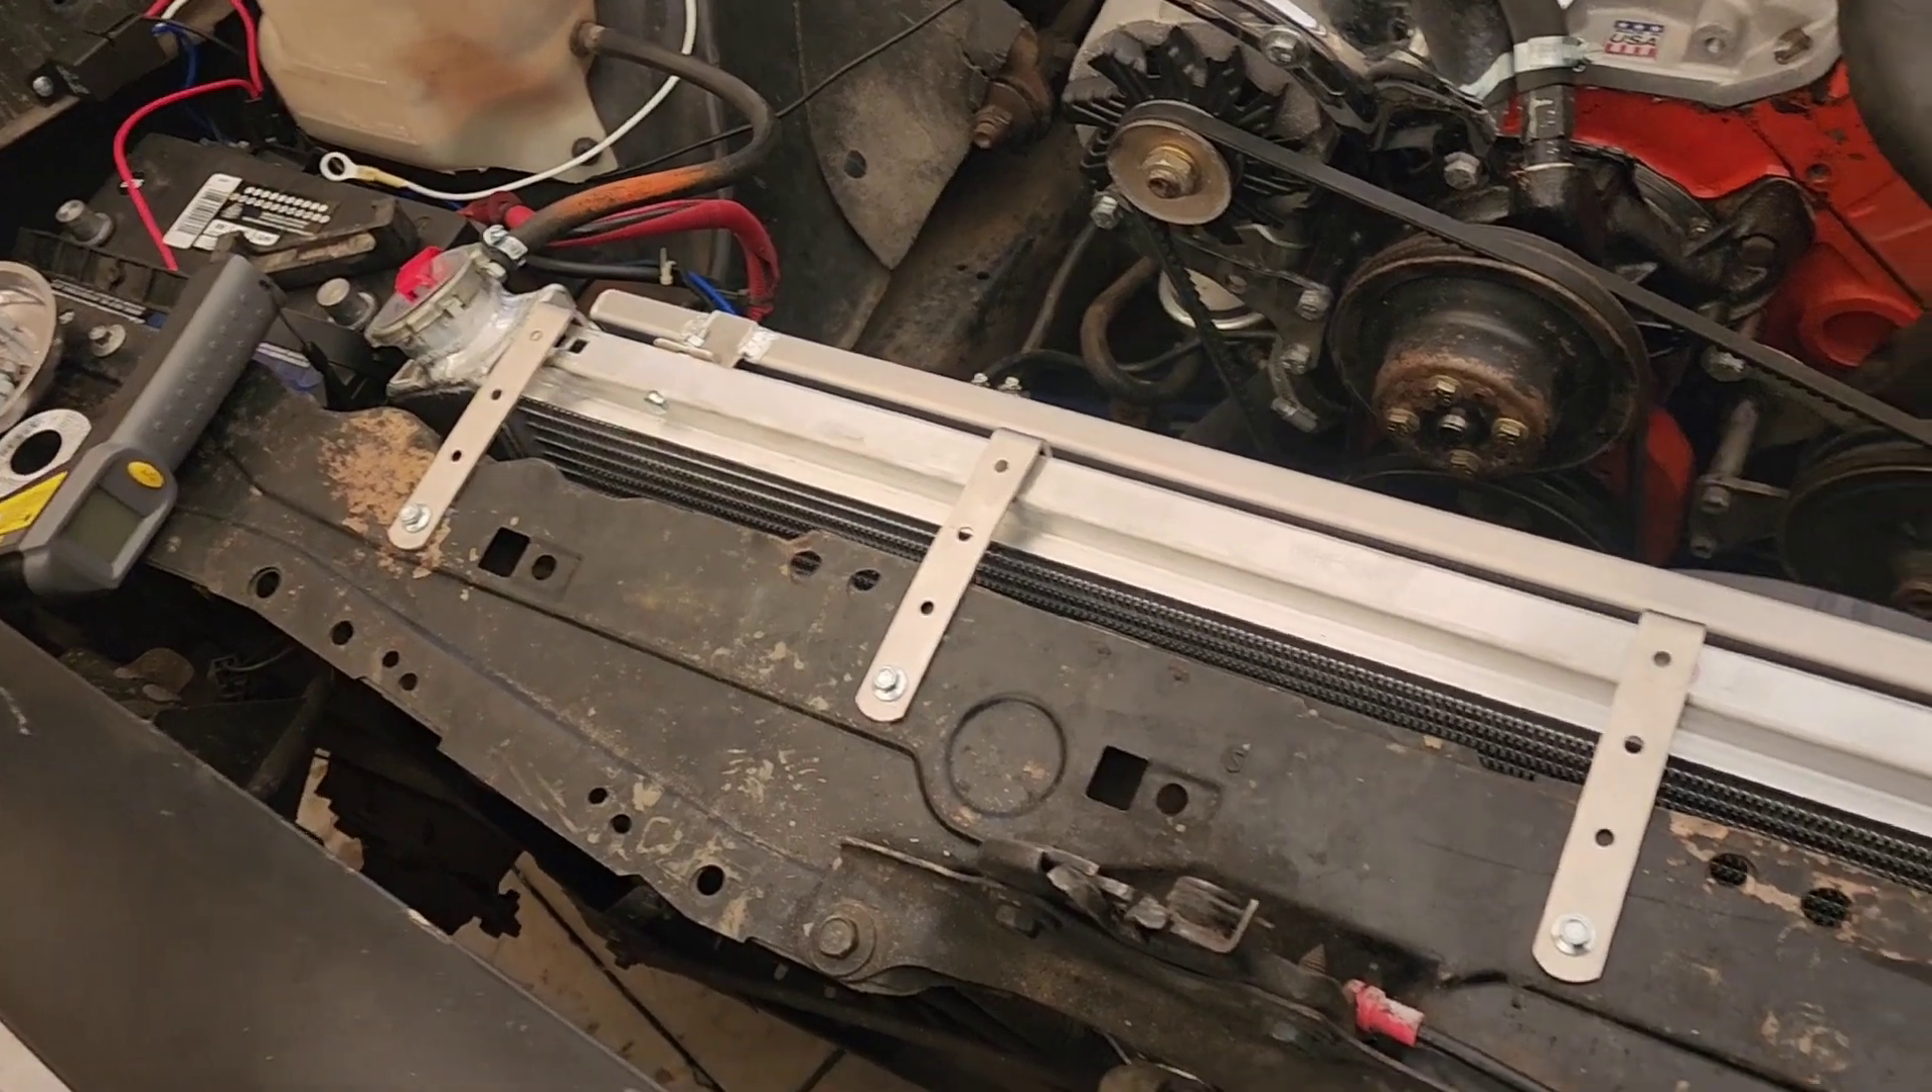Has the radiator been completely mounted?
Yes.